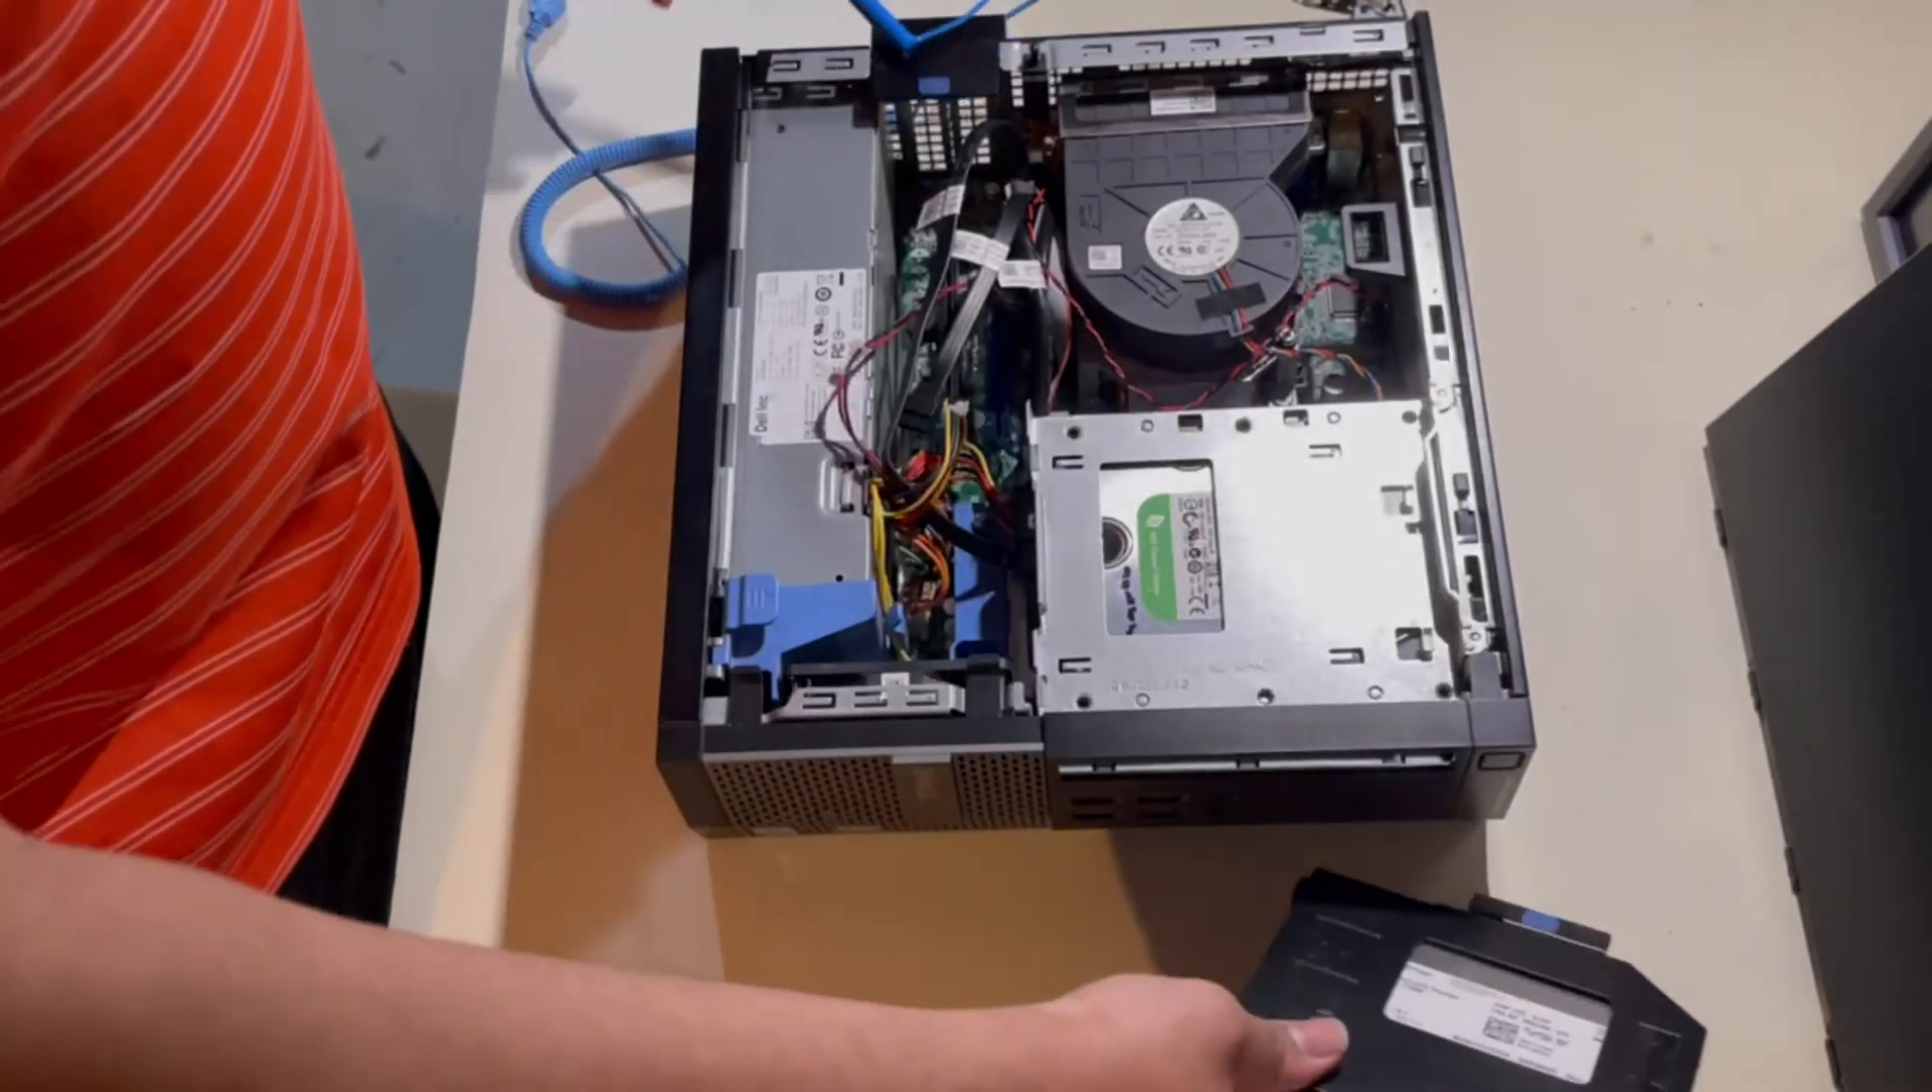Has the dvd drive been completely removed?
Yes.